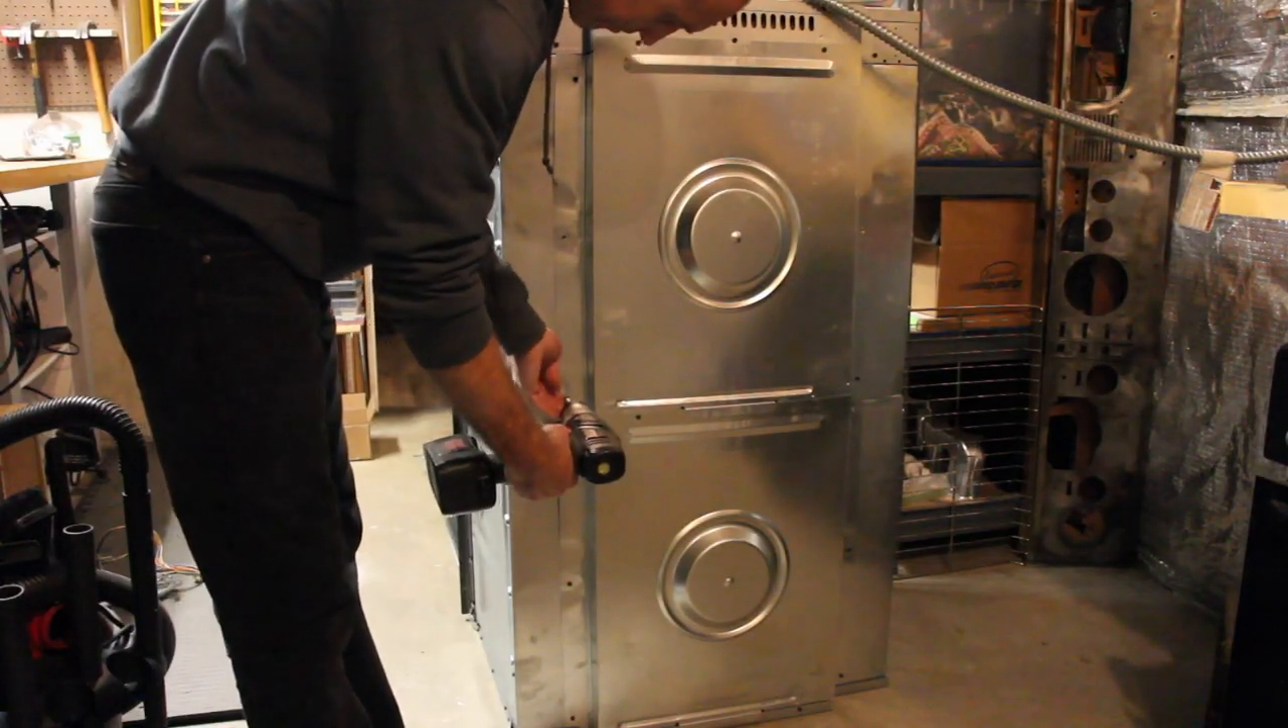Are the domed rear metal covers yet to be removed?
Yes.